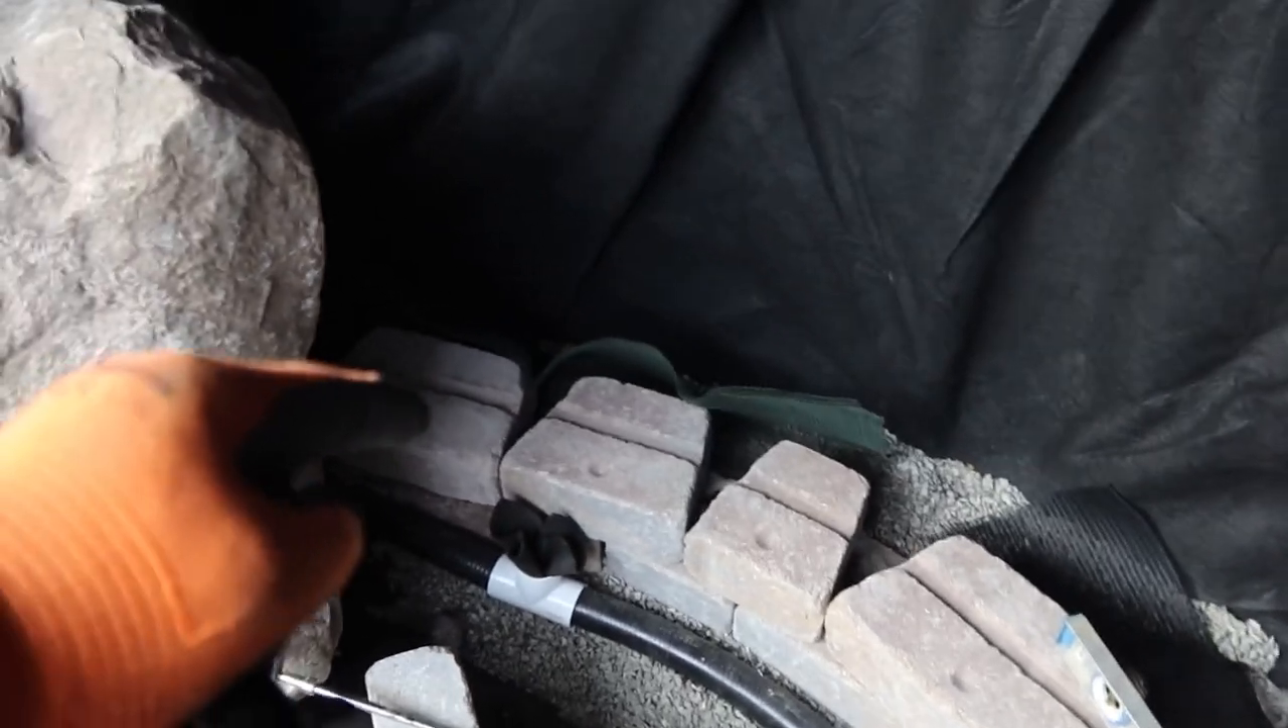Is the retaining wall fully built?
No.